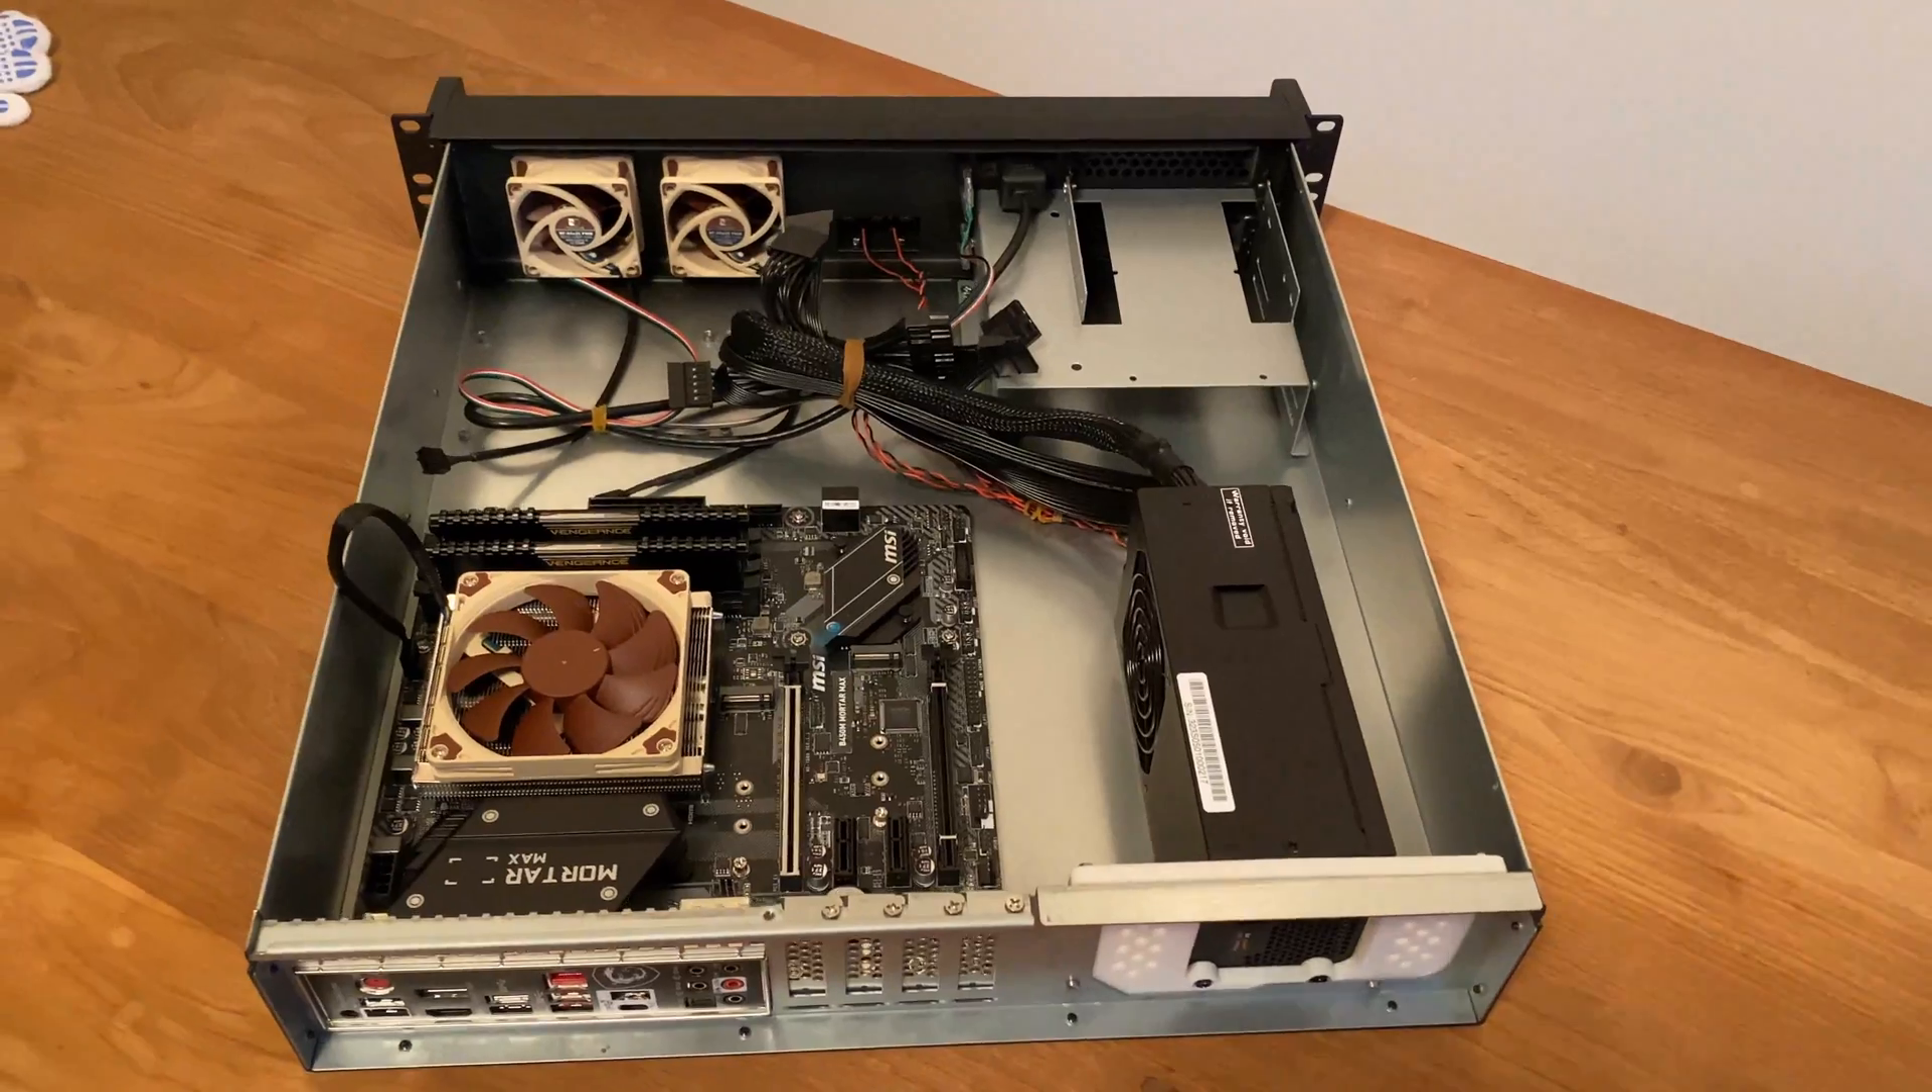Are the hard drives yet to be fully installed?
Yes.